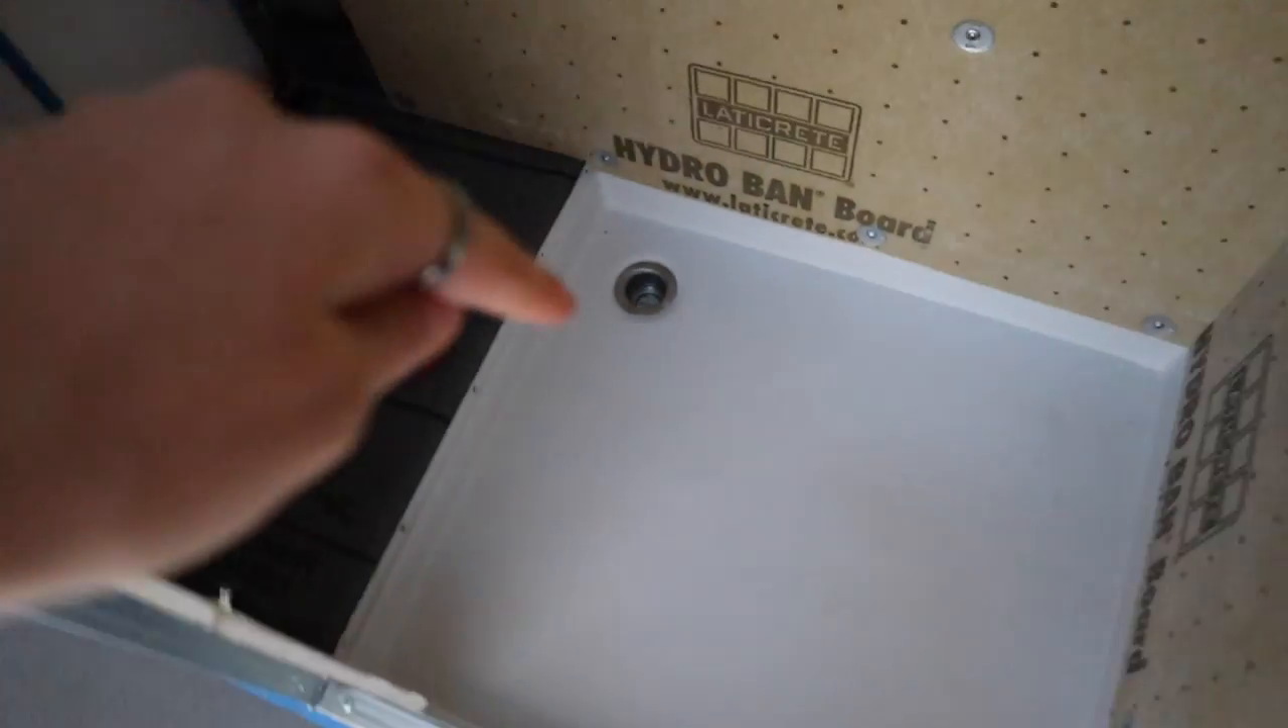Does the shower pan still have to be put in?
No.